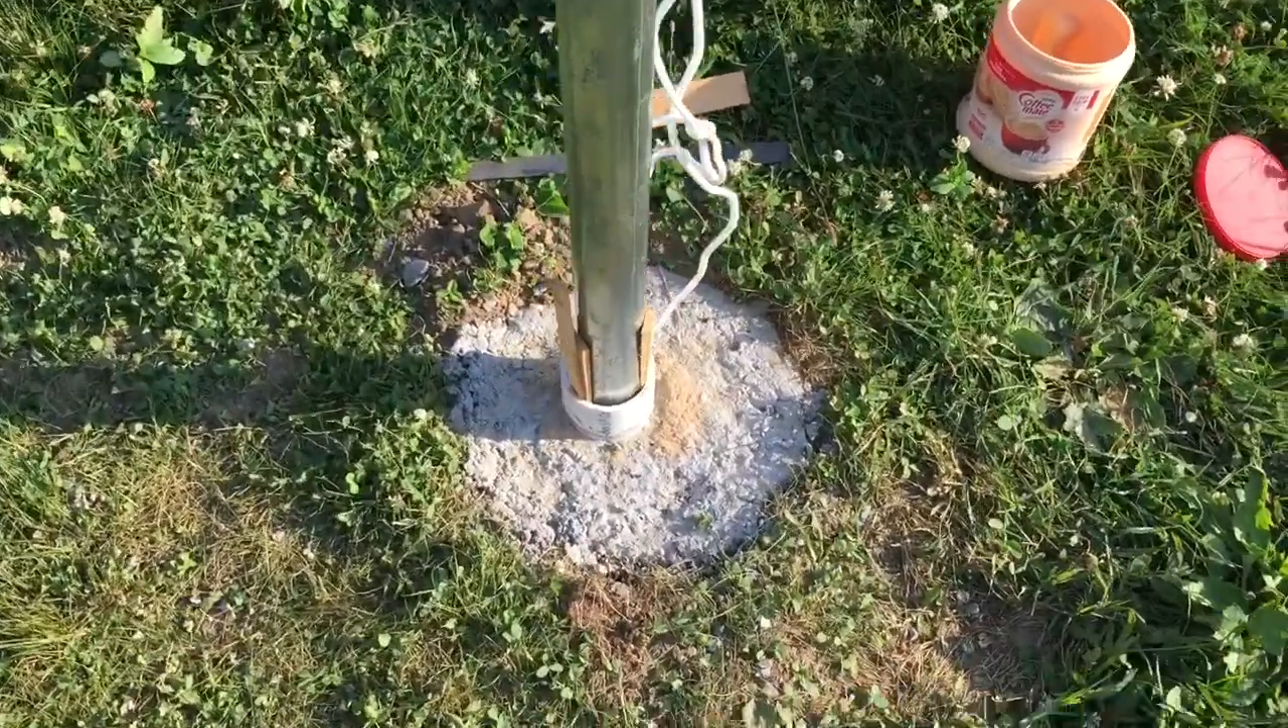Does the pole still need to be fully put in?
No.